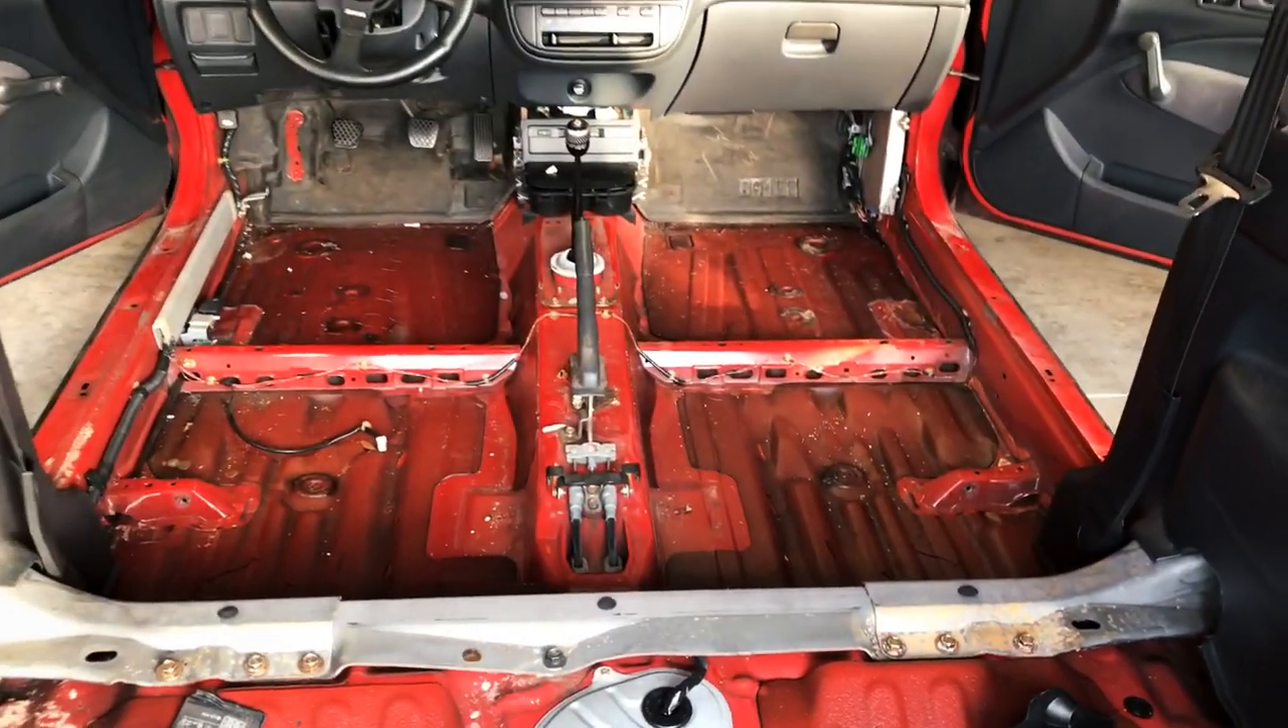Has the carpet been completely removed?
Yes.